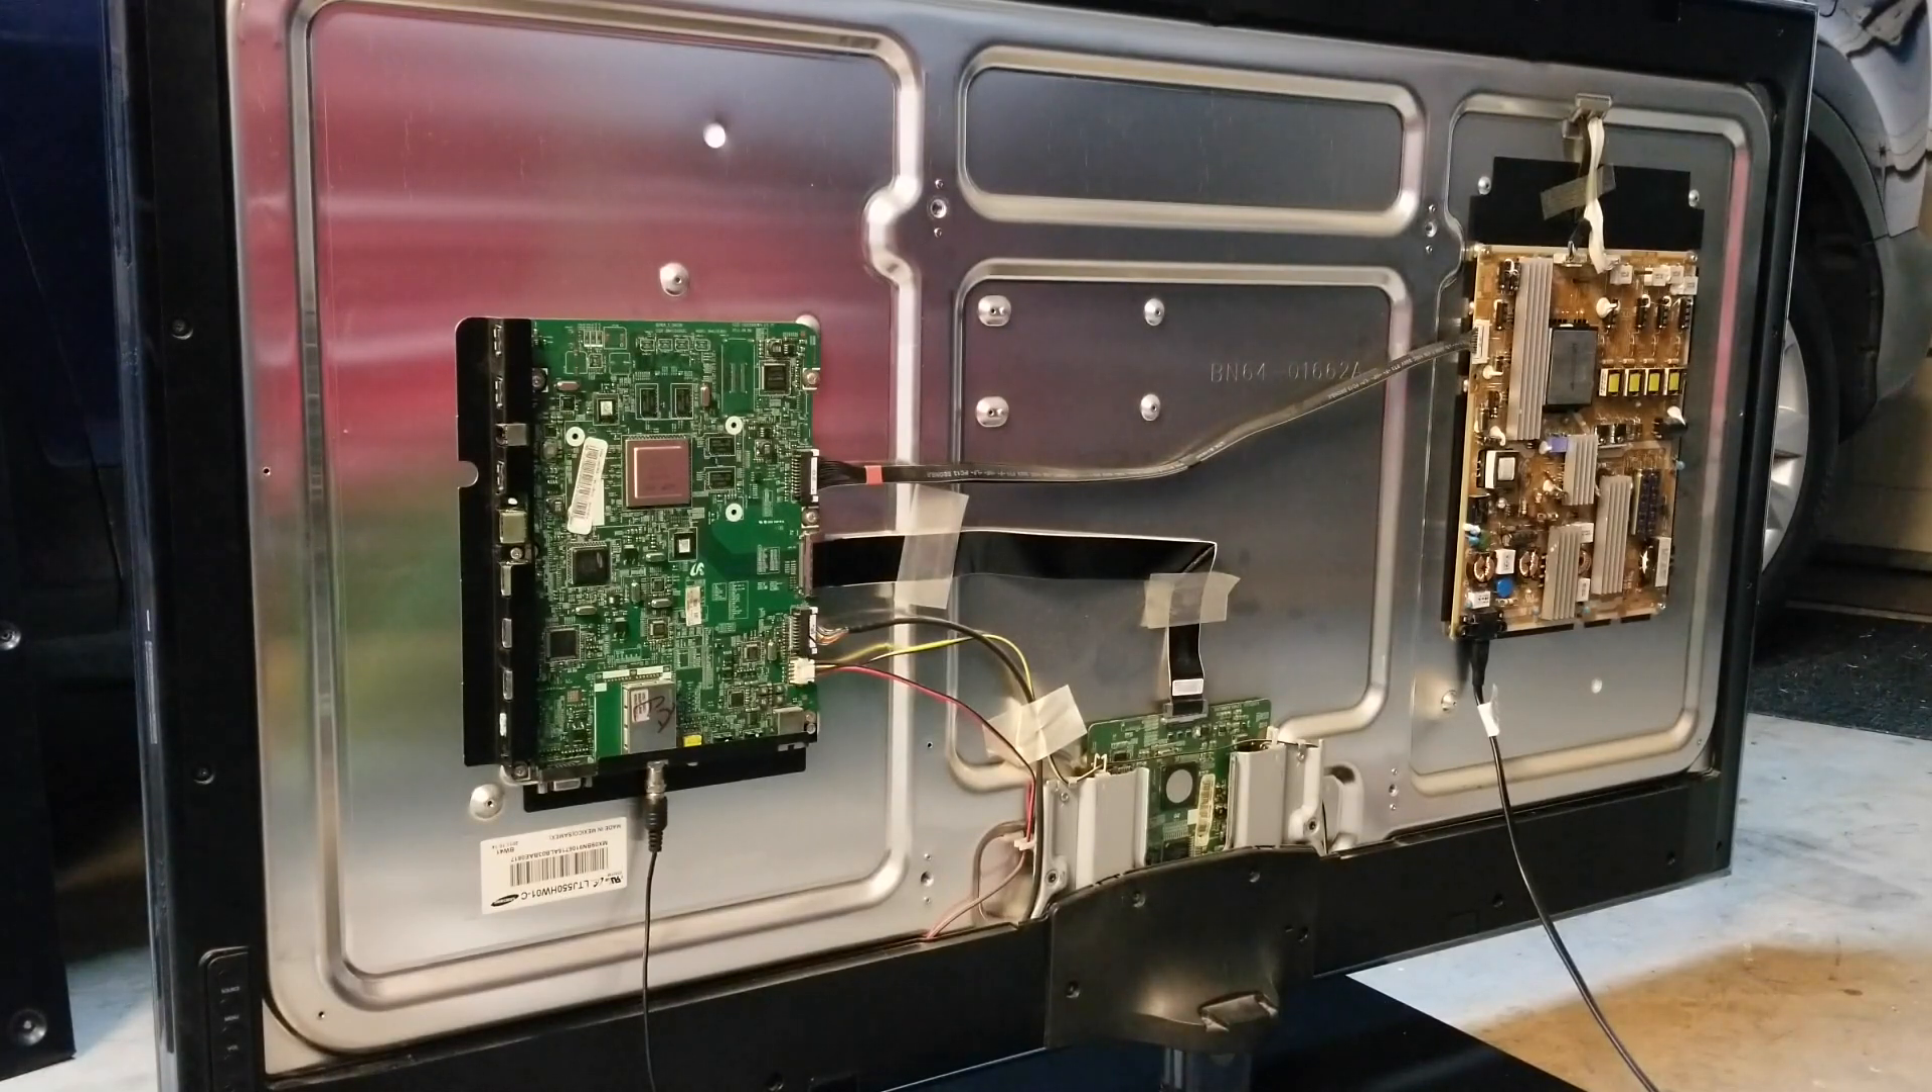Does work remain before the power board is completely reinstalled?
No.